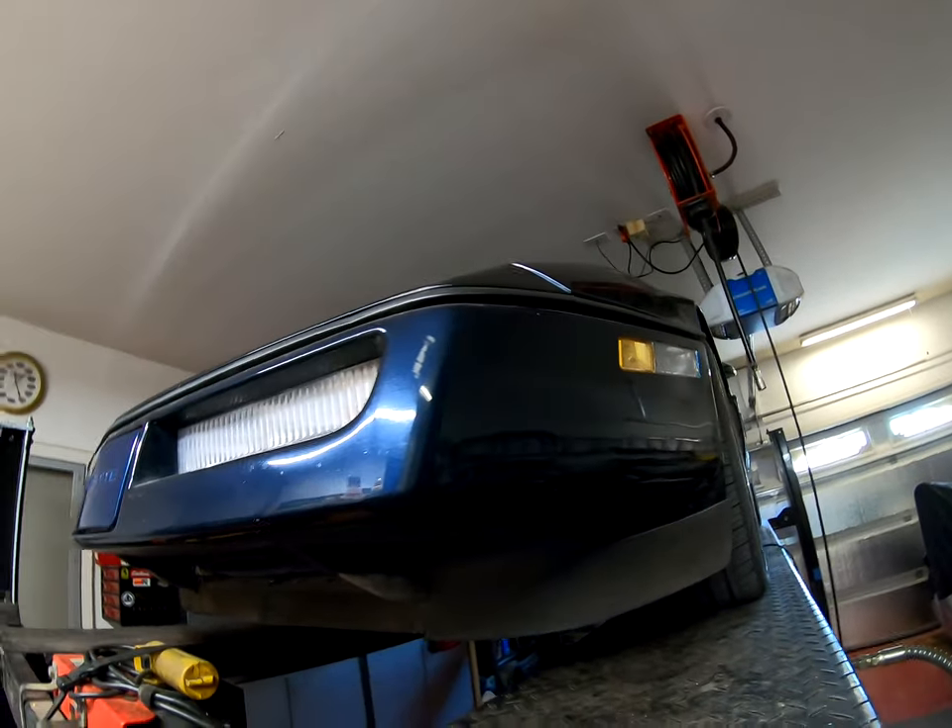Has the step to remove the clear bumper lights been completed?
No.